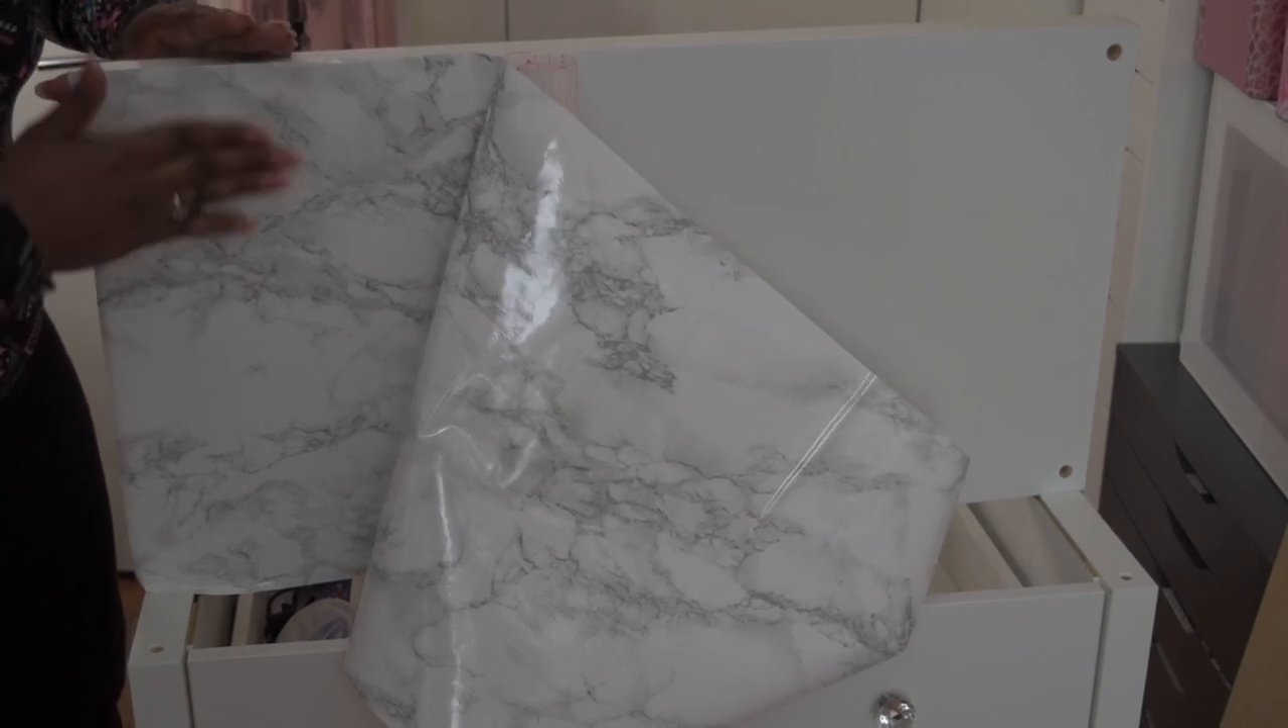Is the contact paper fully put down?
No.